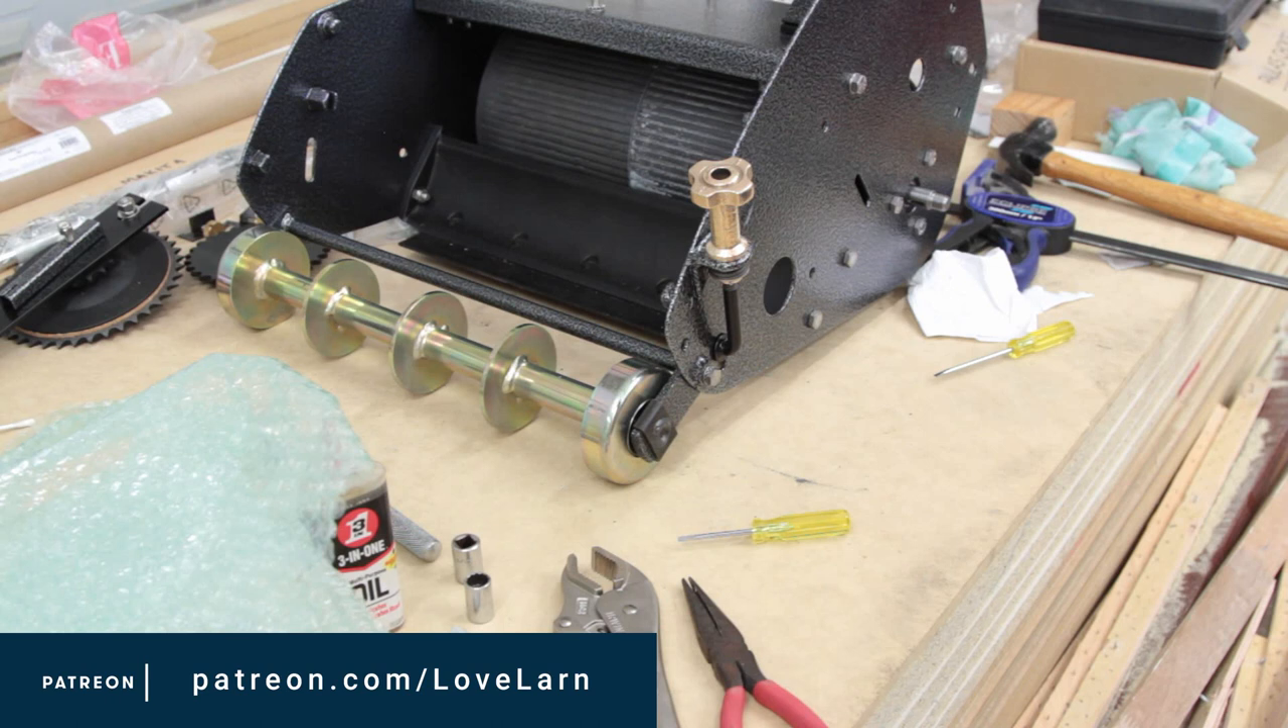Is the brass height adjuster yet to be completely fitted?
No.